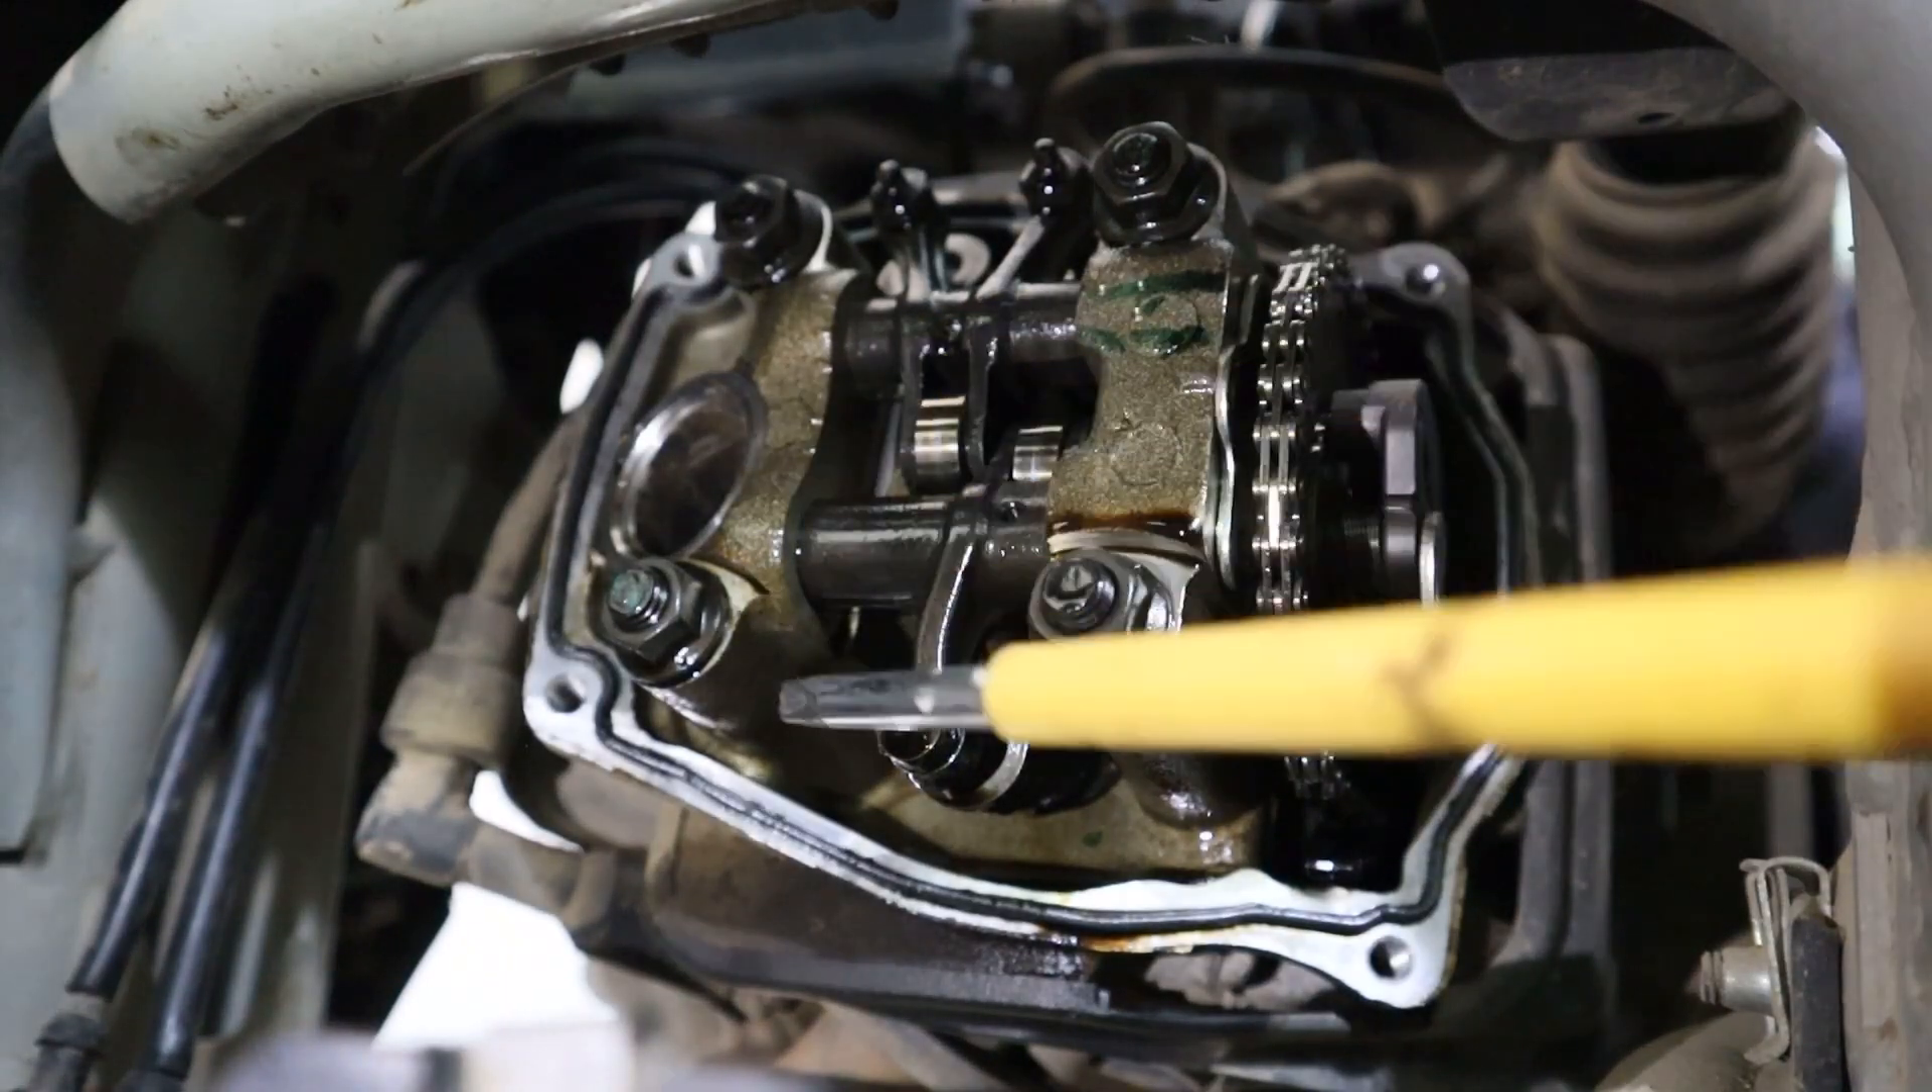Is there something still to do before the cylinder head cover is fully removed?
No.